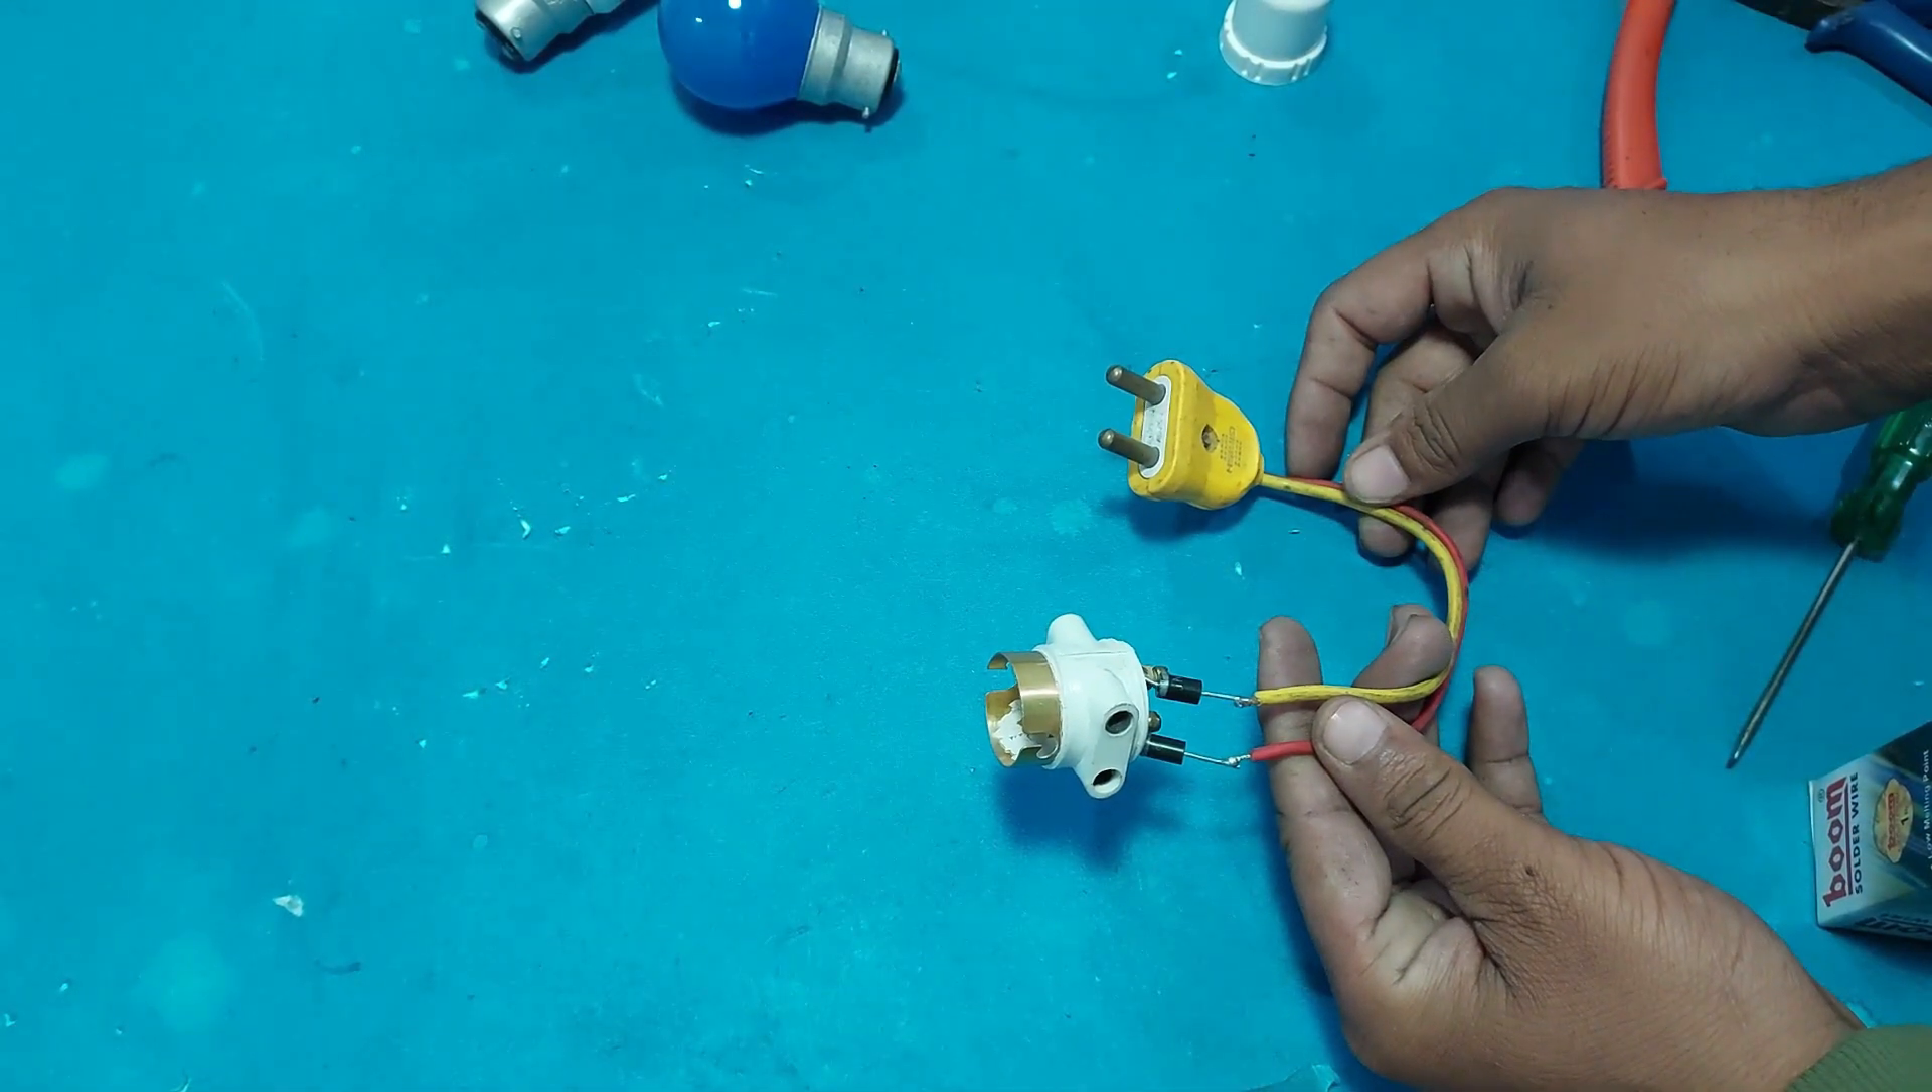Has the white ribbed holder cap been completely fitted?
No.